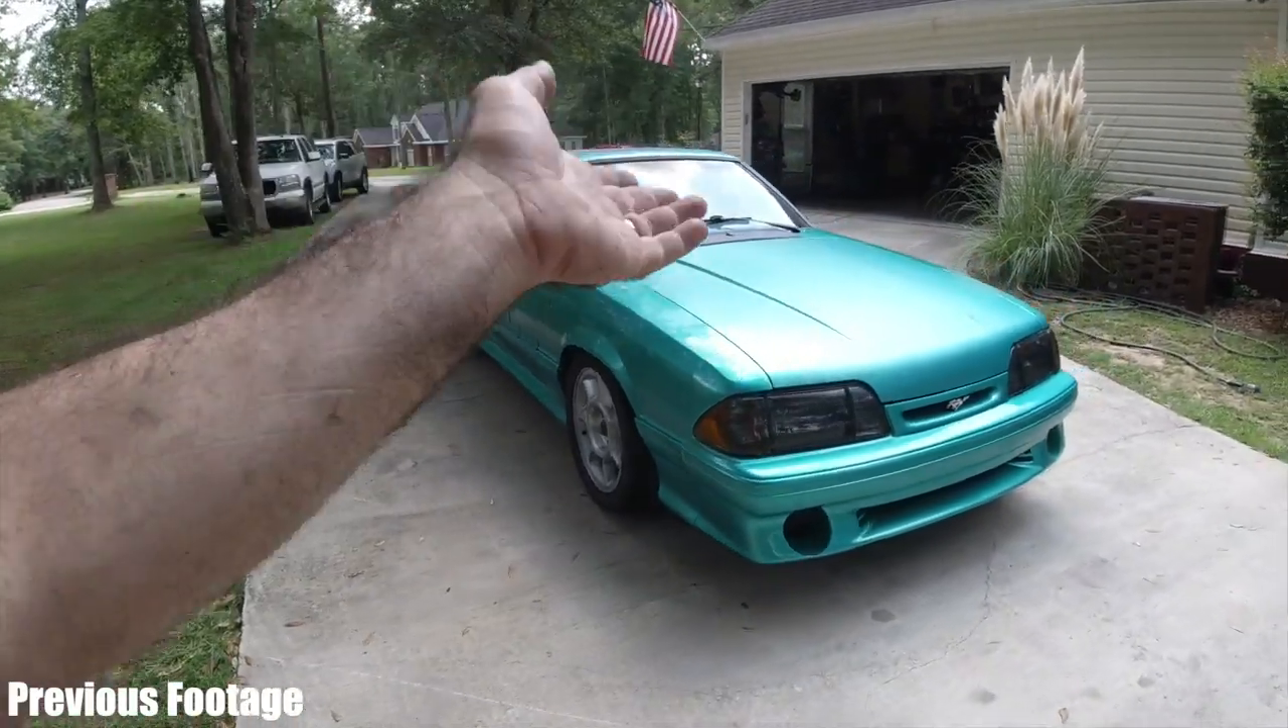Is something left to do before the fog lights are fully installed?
Yes.